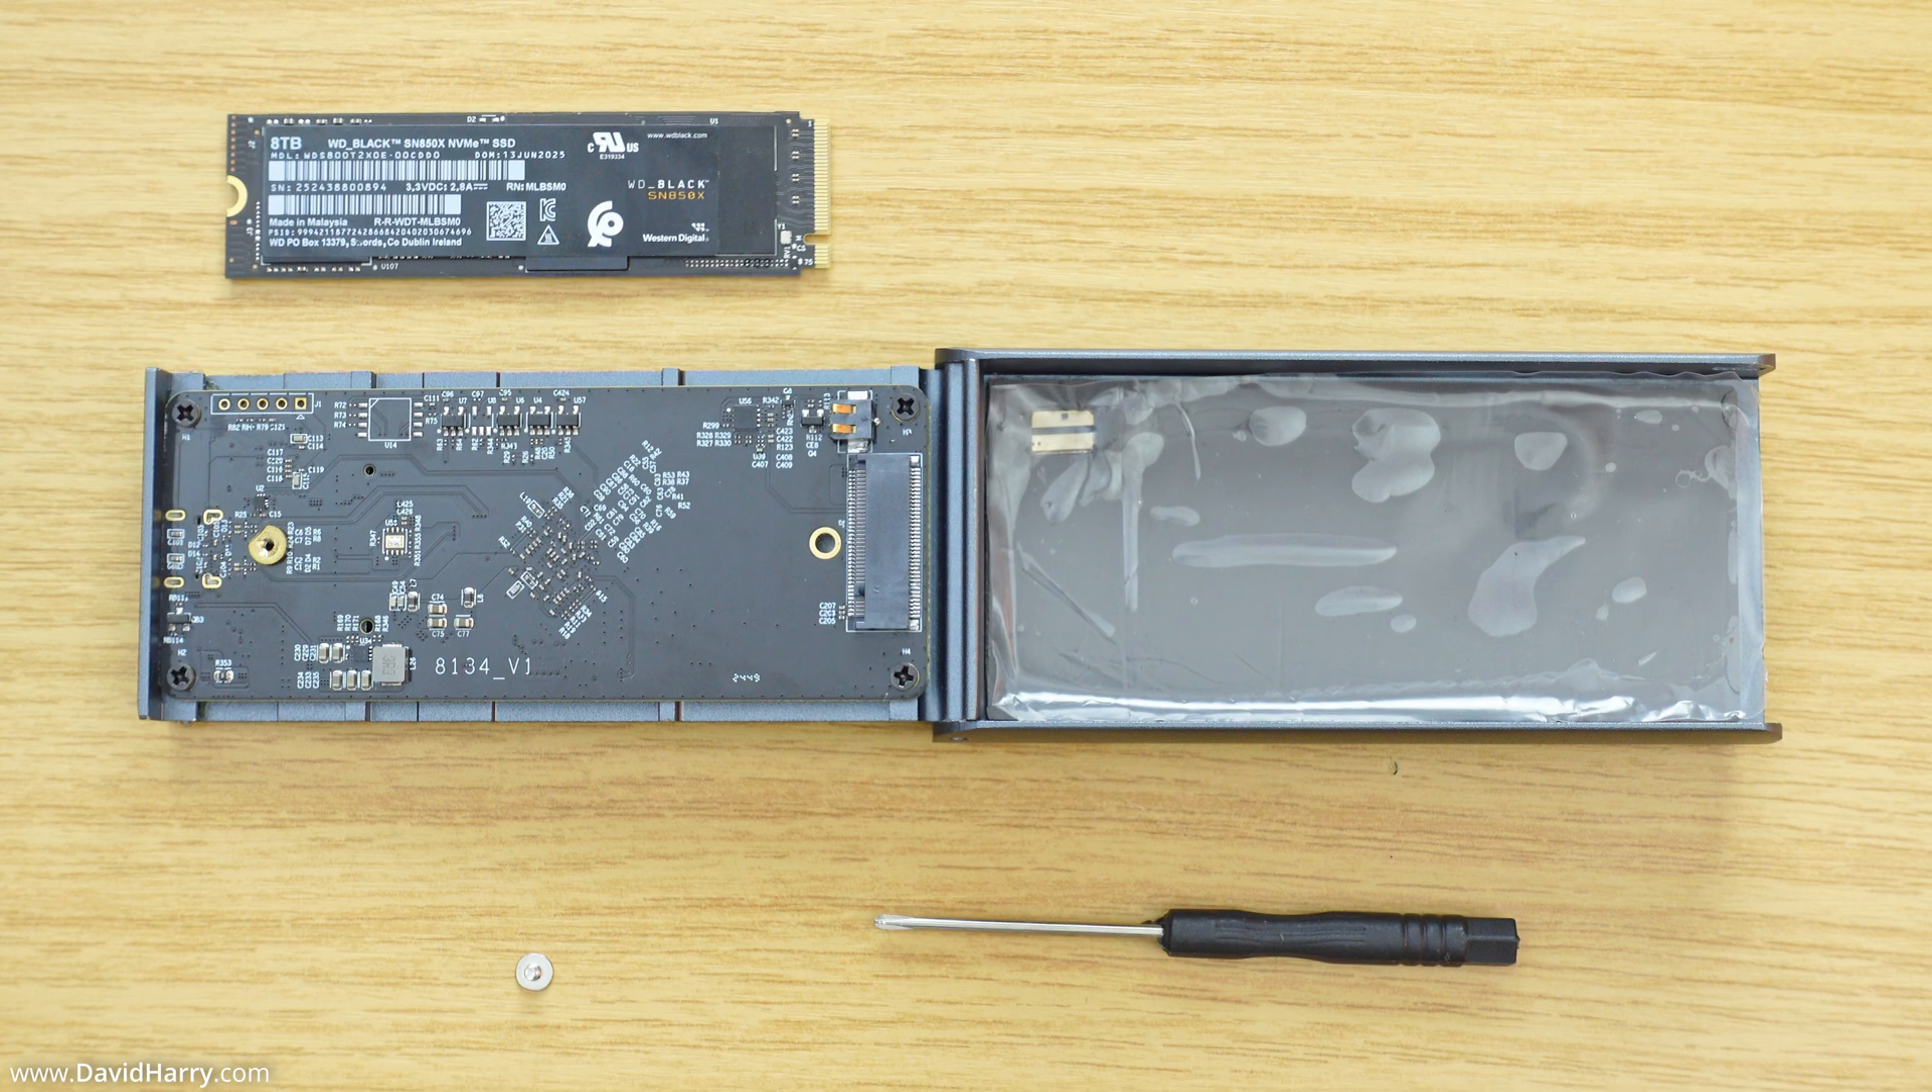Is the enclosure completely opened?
Yes.